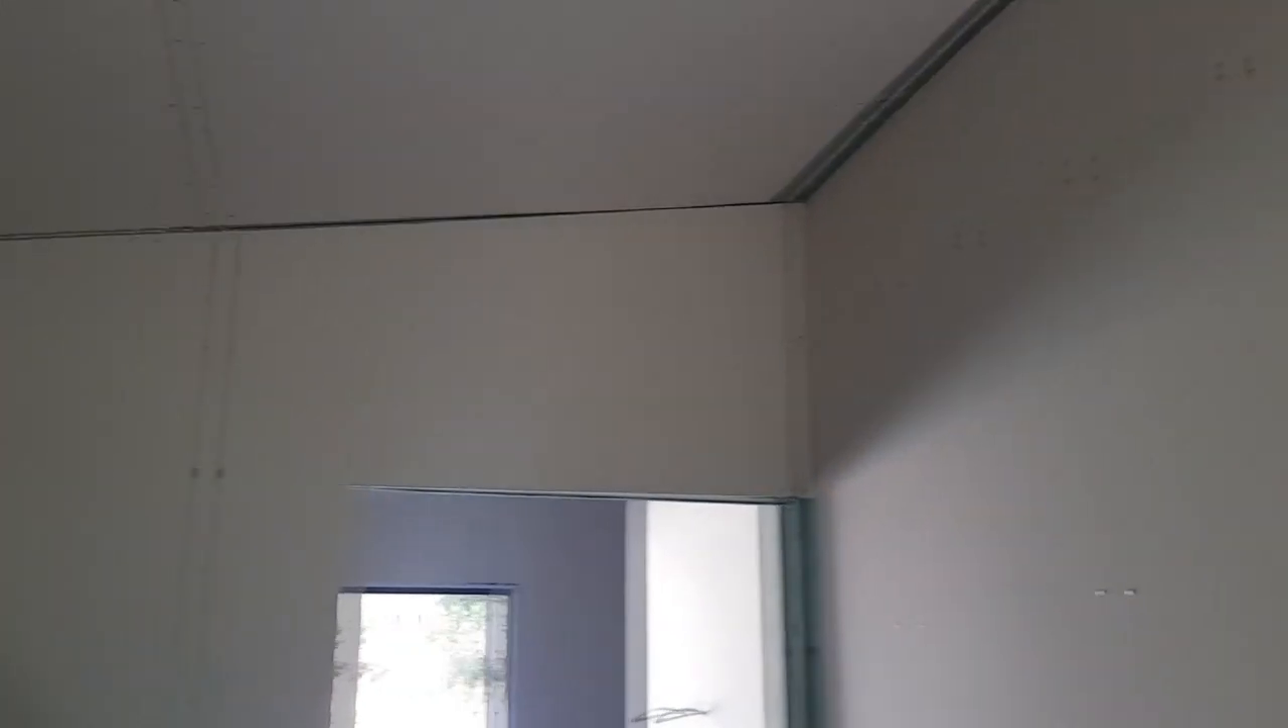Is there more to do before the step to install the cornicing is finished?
Yes.